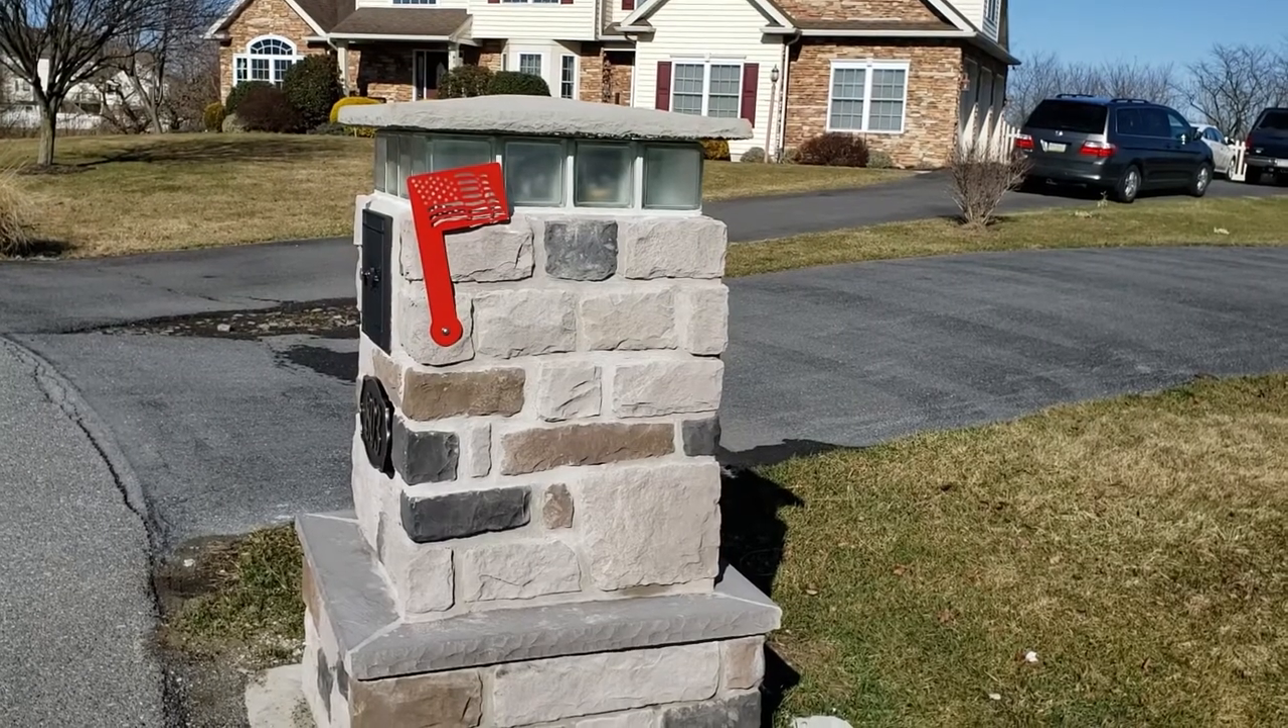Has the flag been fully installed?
Yes.